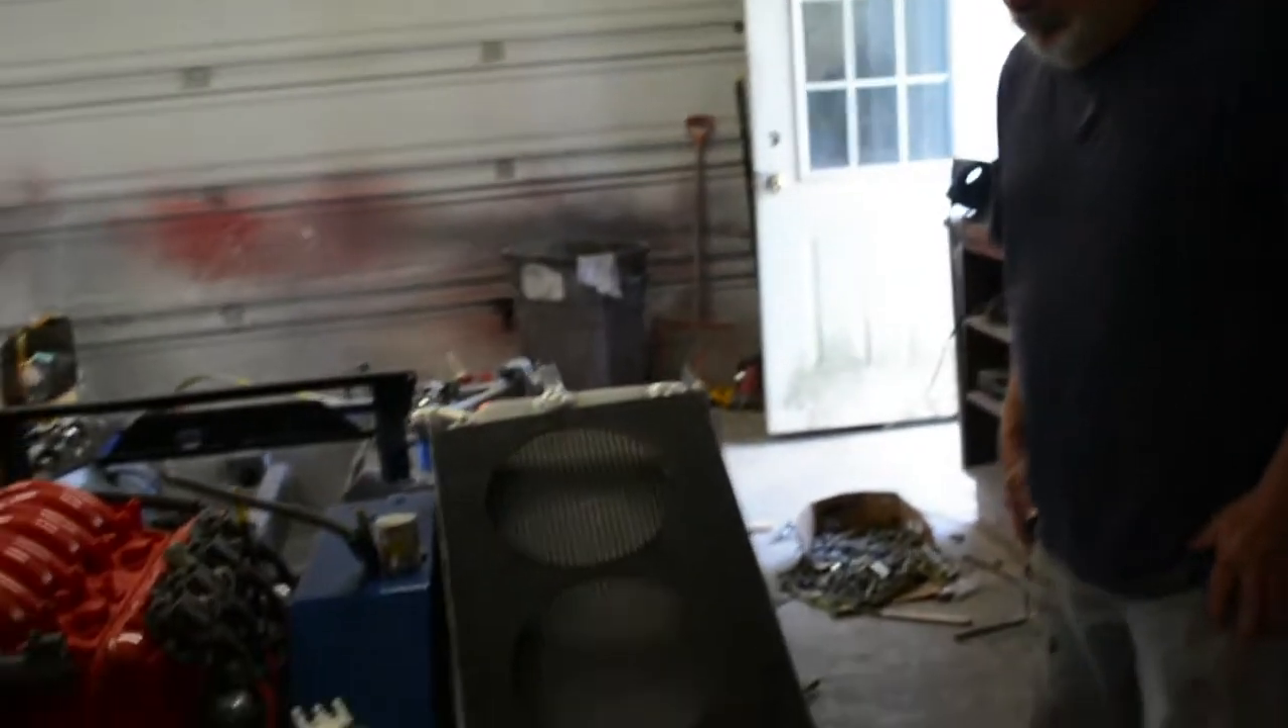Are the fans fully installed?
No.